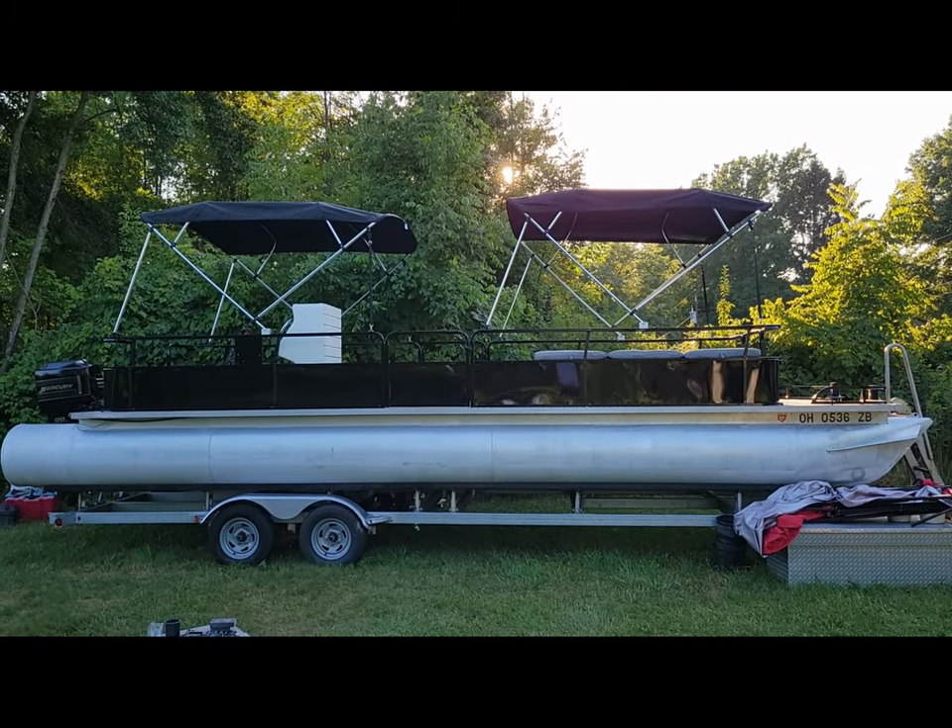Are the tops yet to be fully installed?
No.